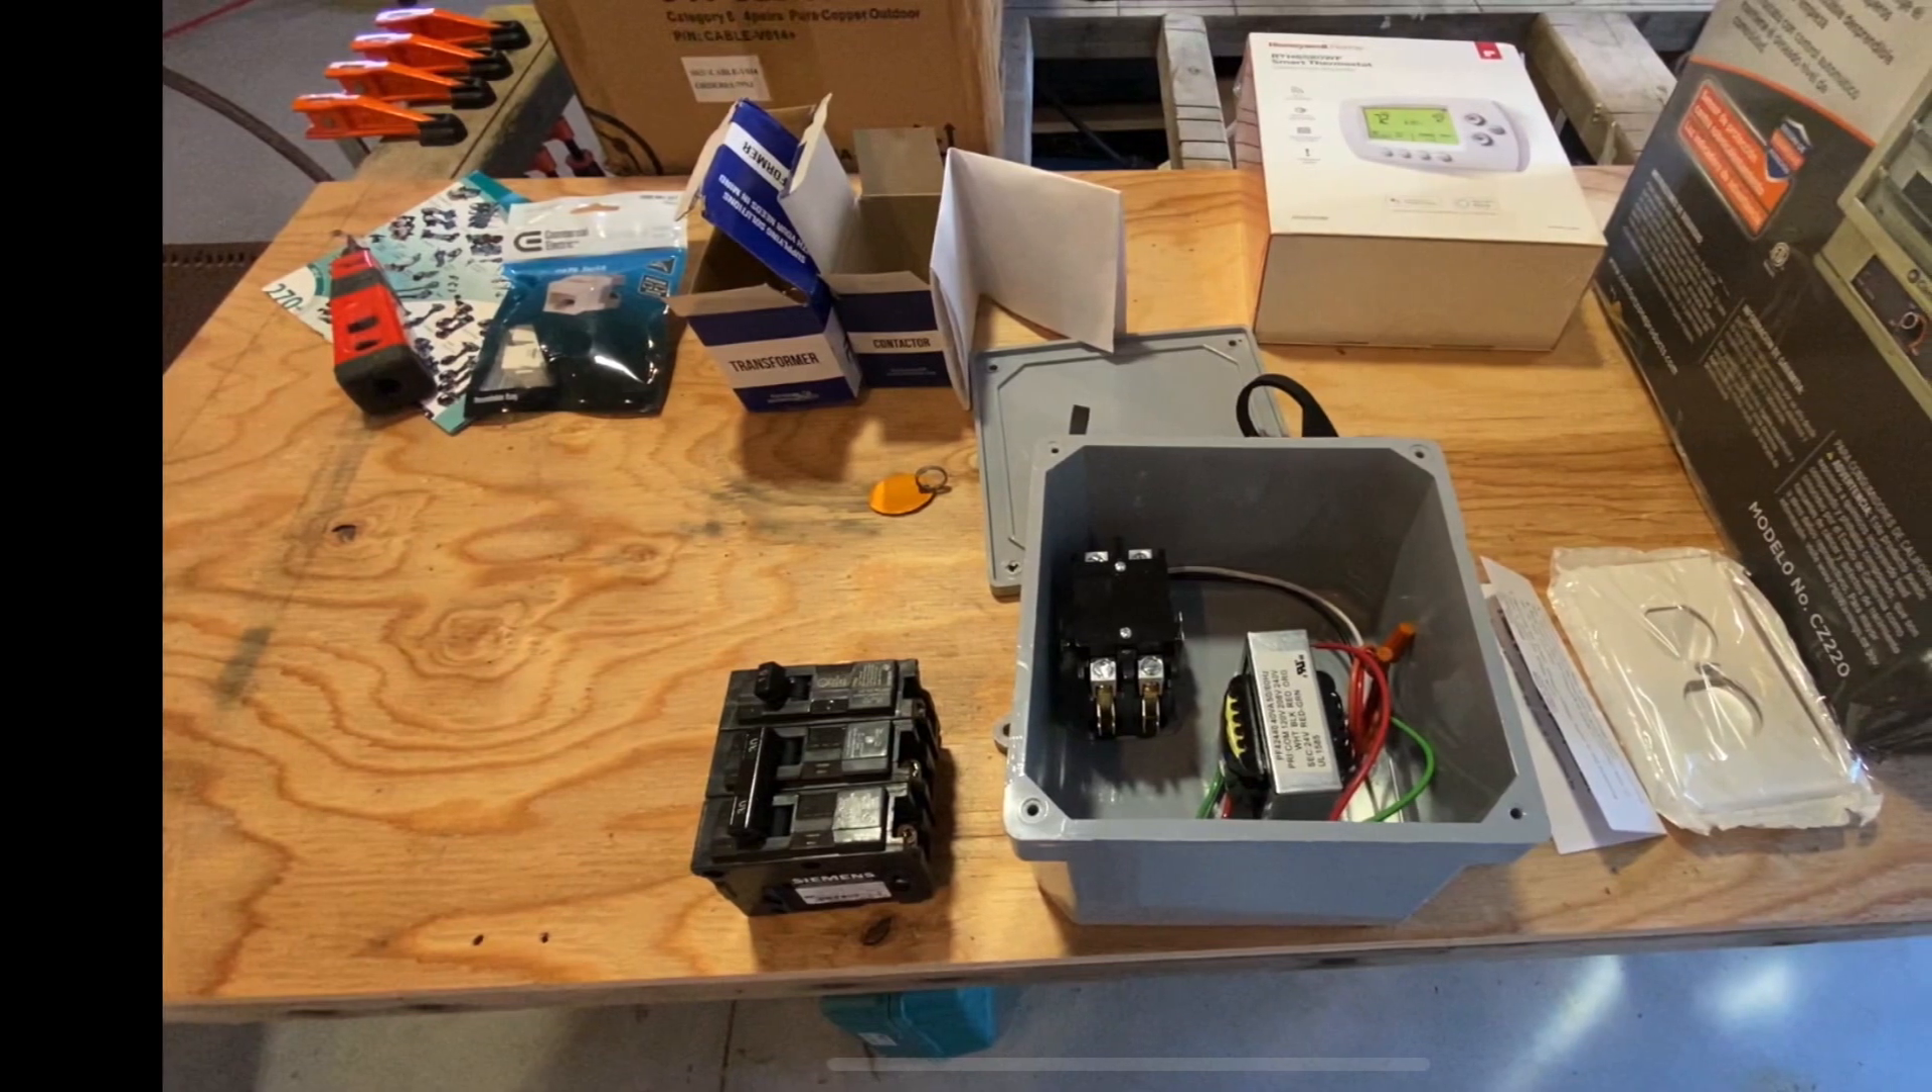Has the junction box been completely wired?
No.